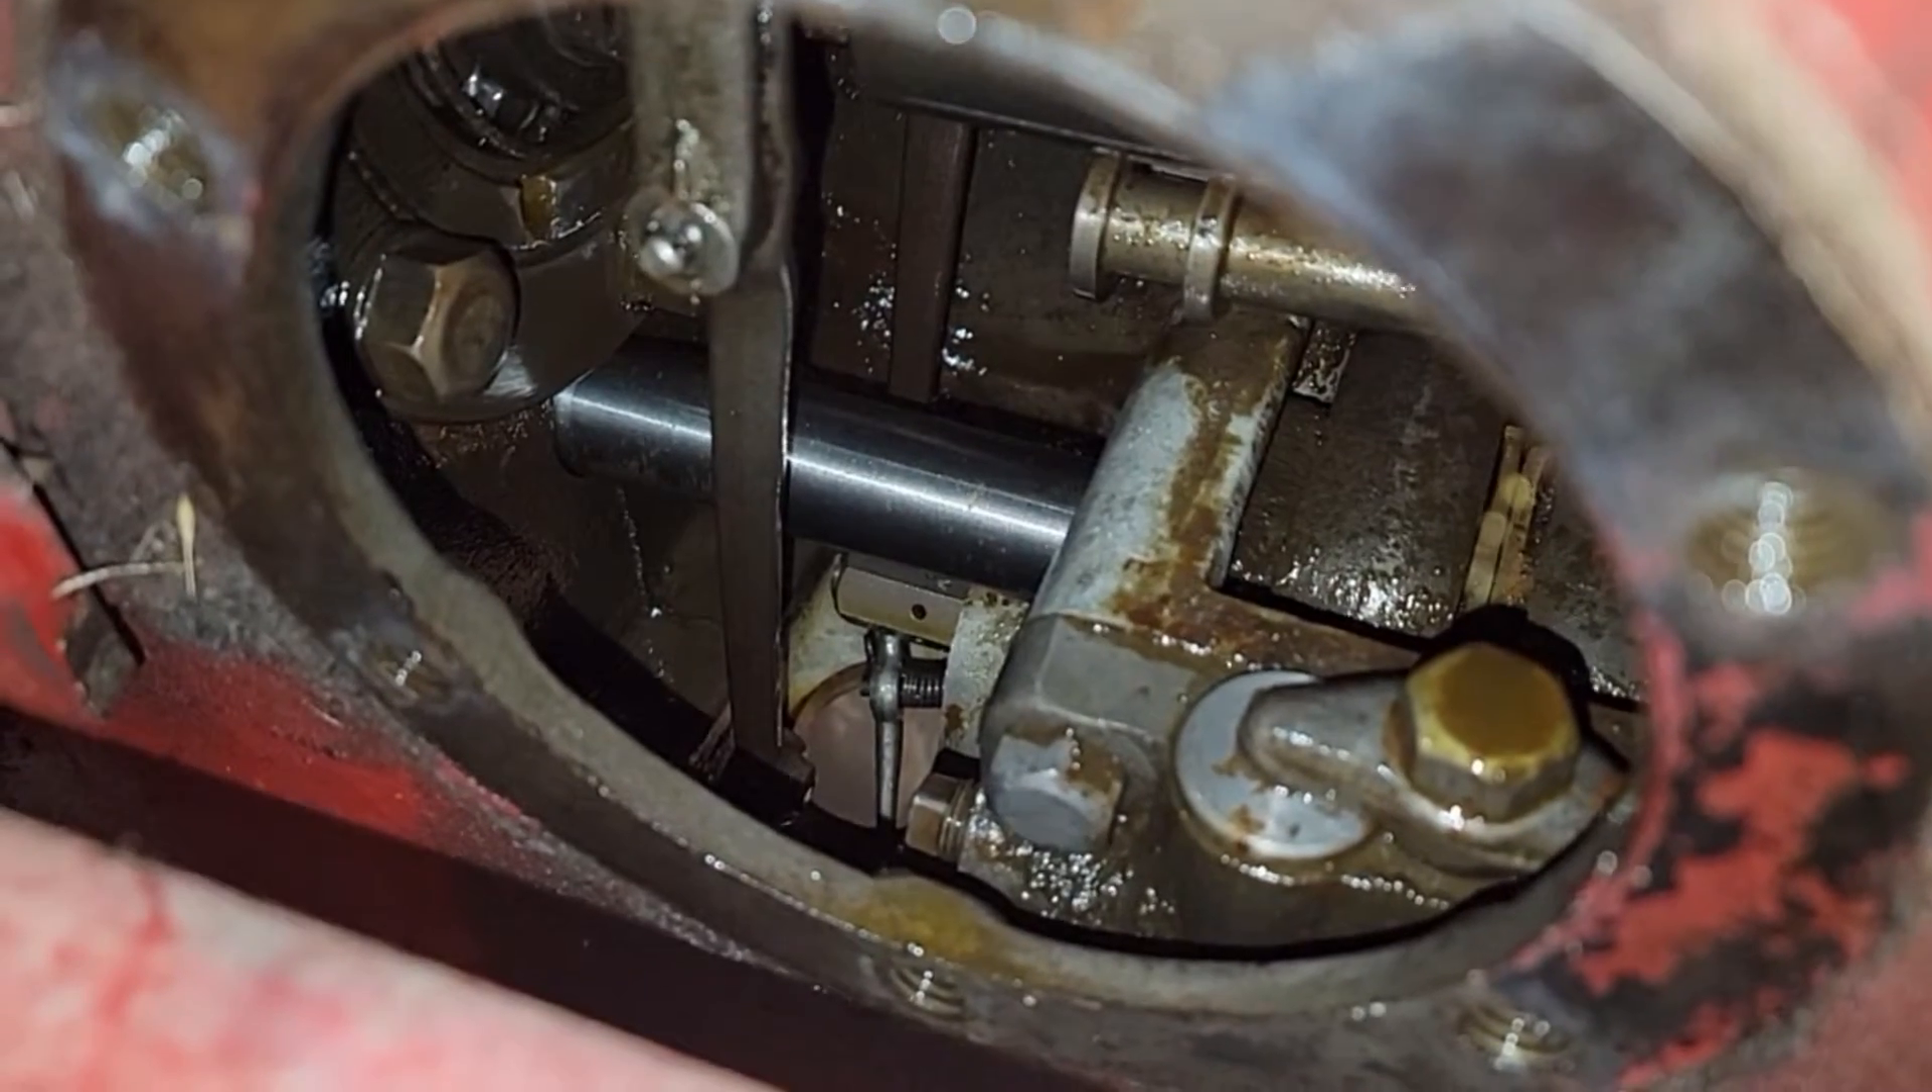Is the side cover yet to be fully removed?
No.